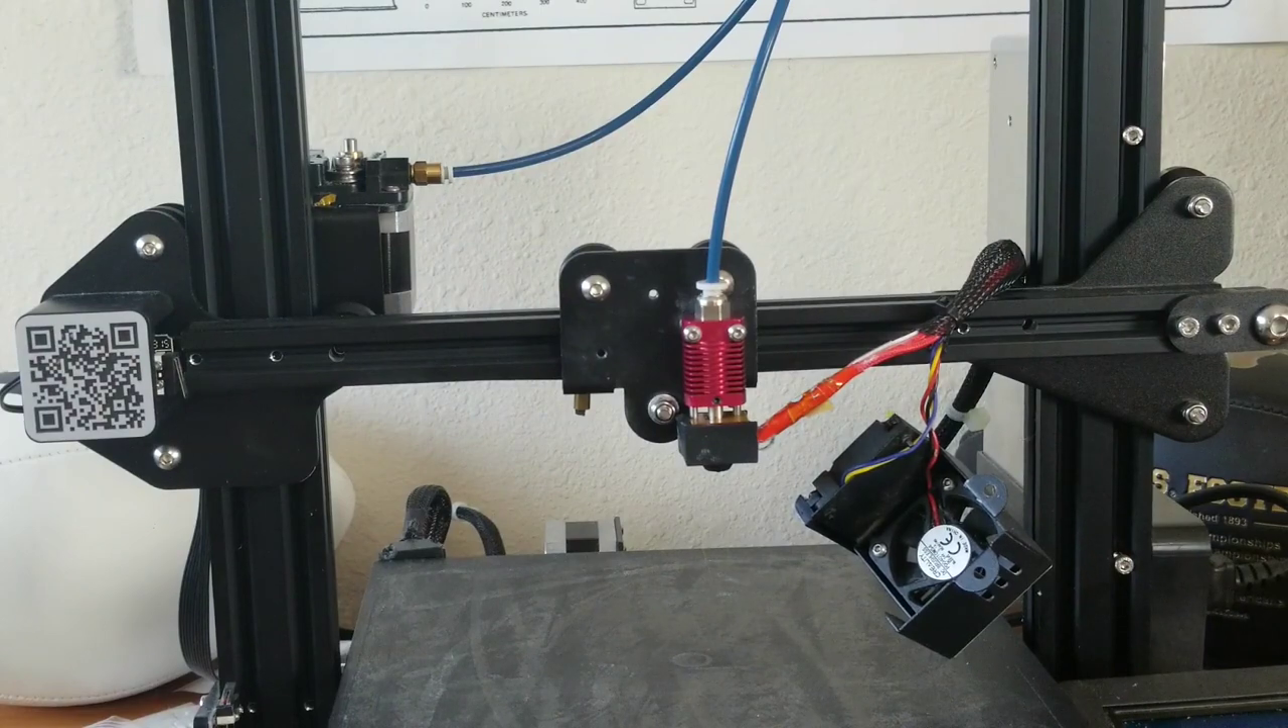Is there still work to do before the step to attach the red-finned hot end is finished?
No.